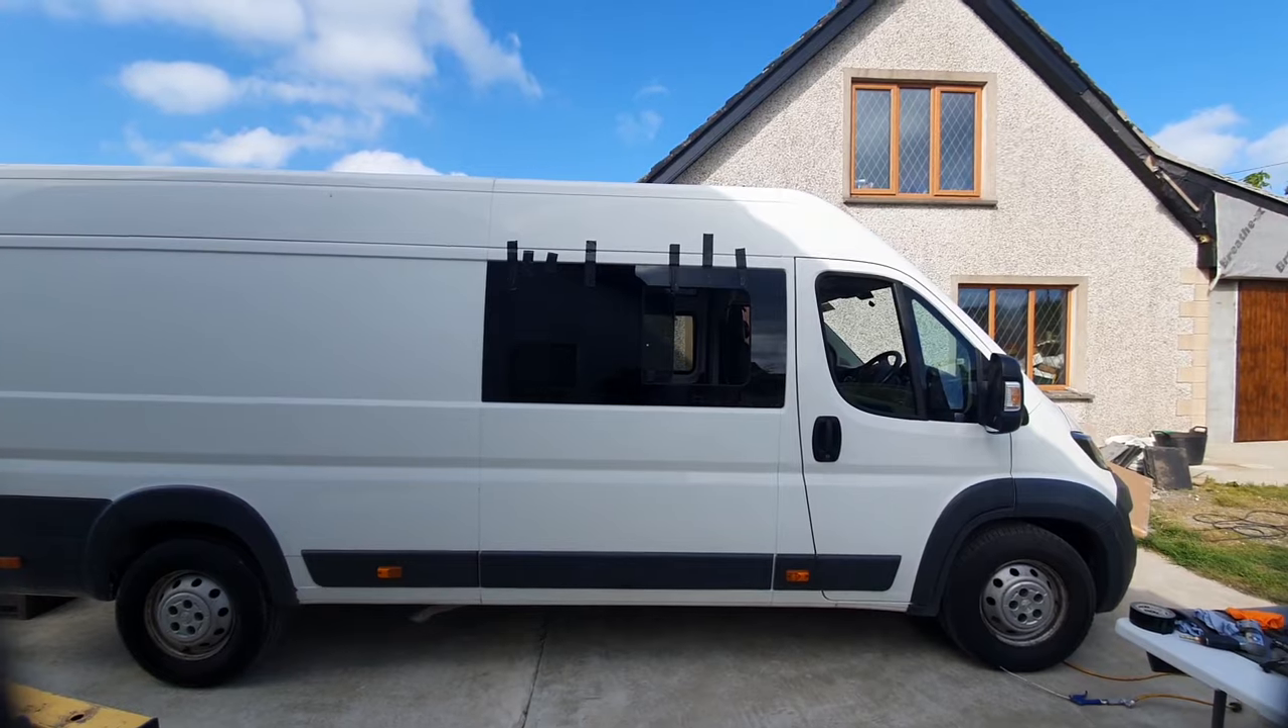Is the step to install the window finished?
Yes.